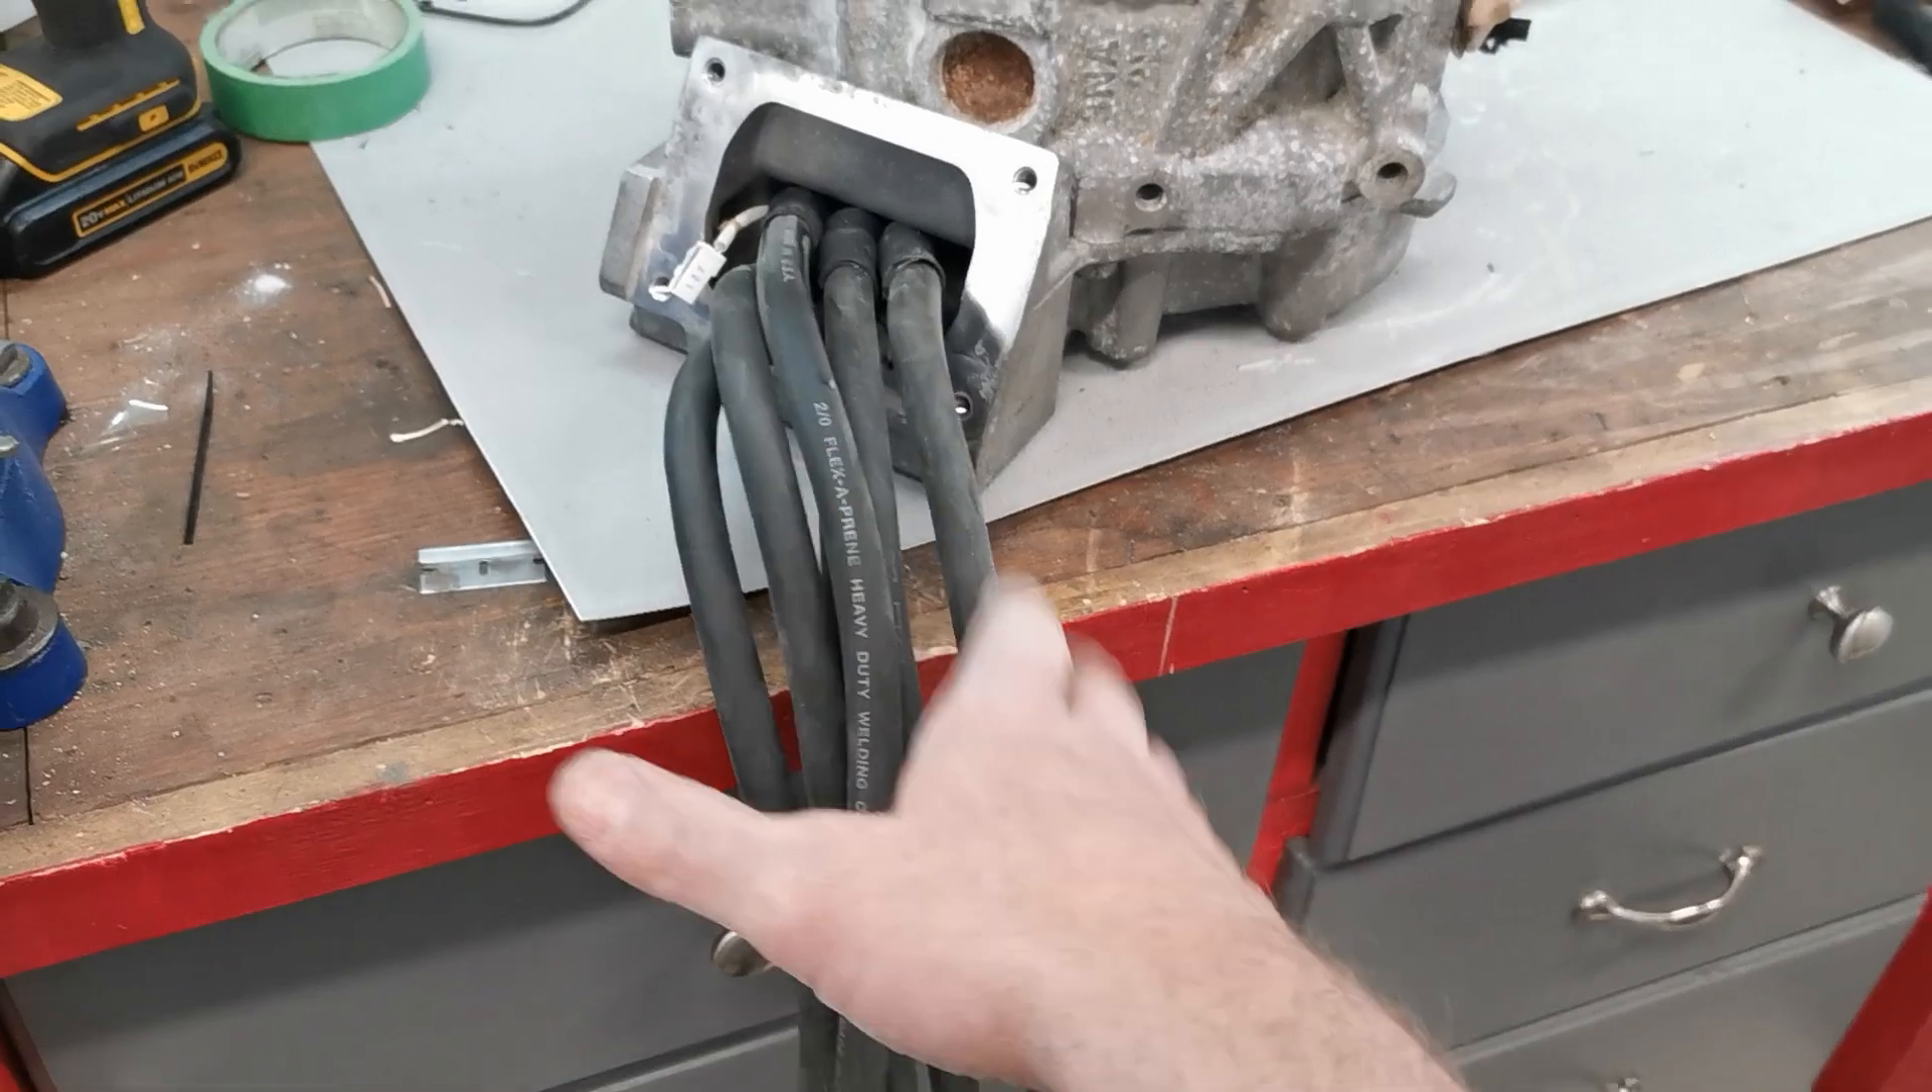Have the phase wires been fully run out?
Yes.